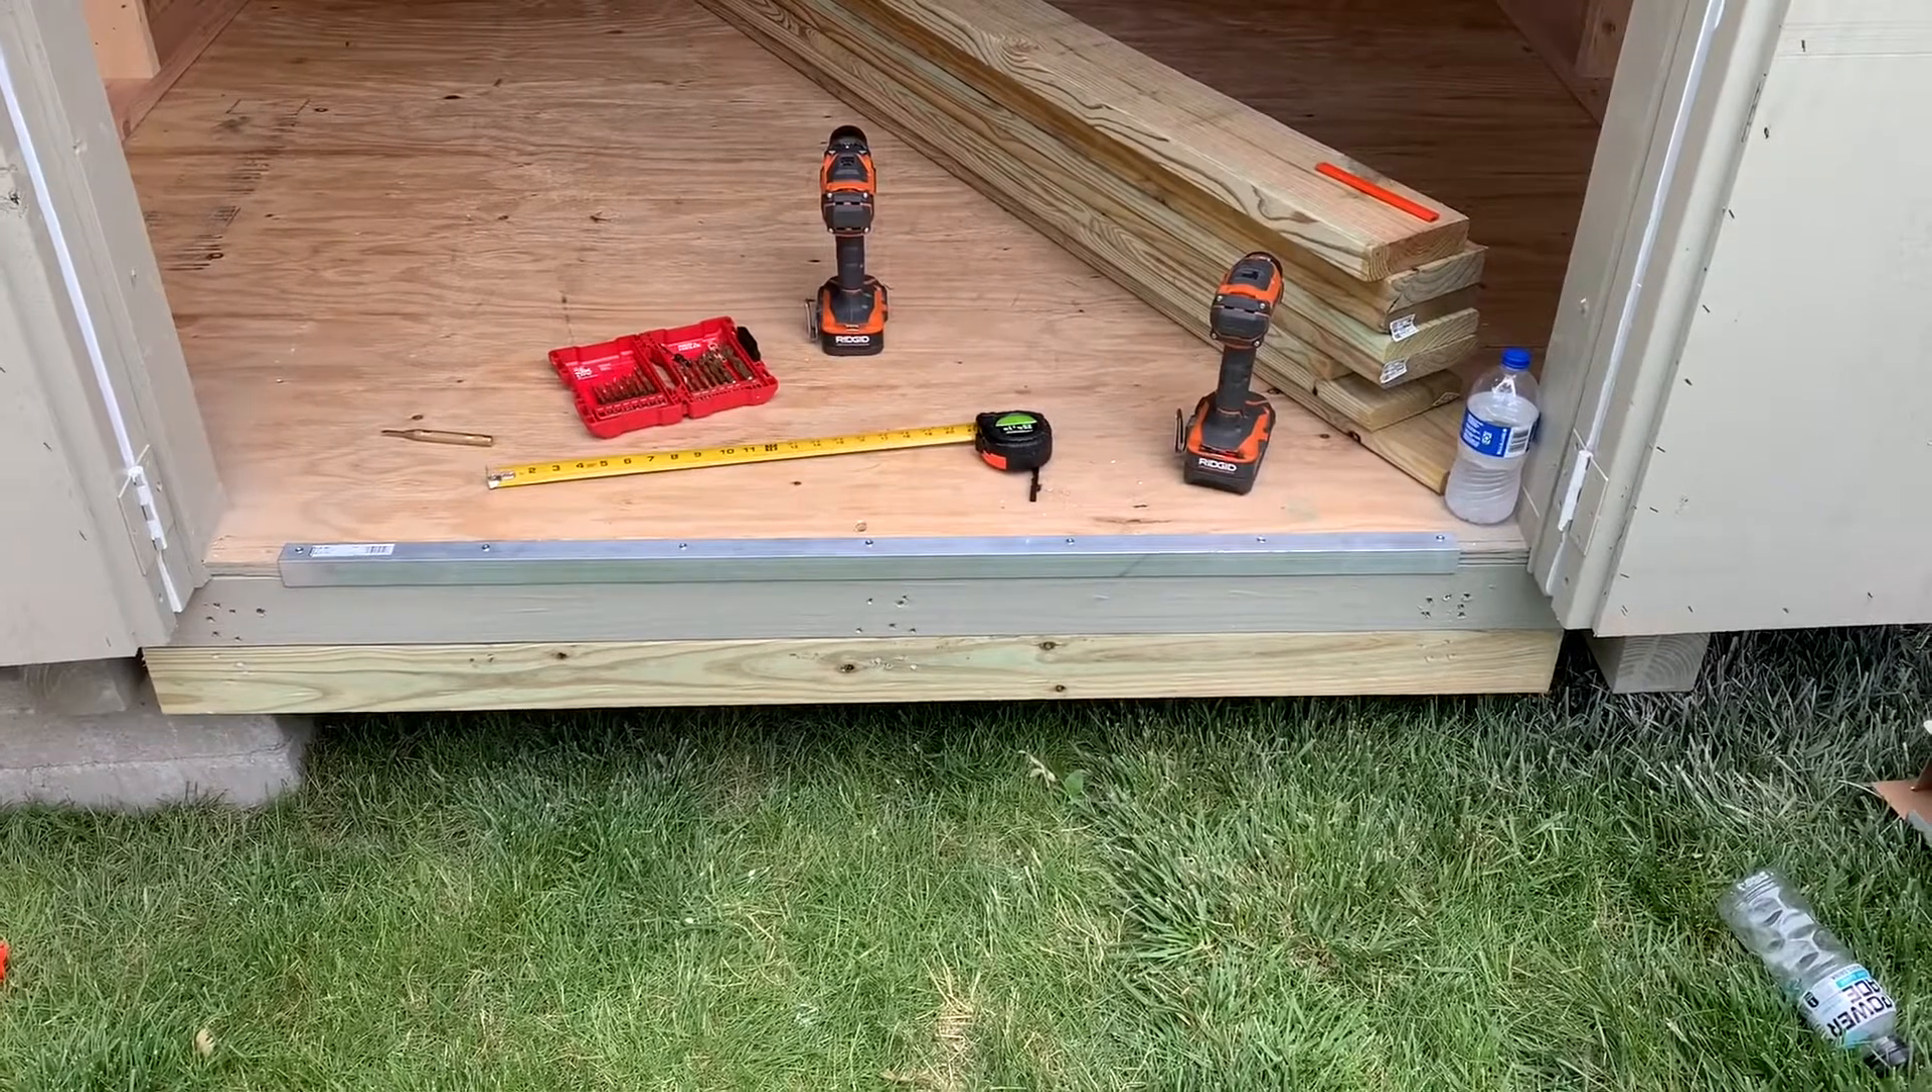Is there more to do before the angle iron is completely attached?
No.